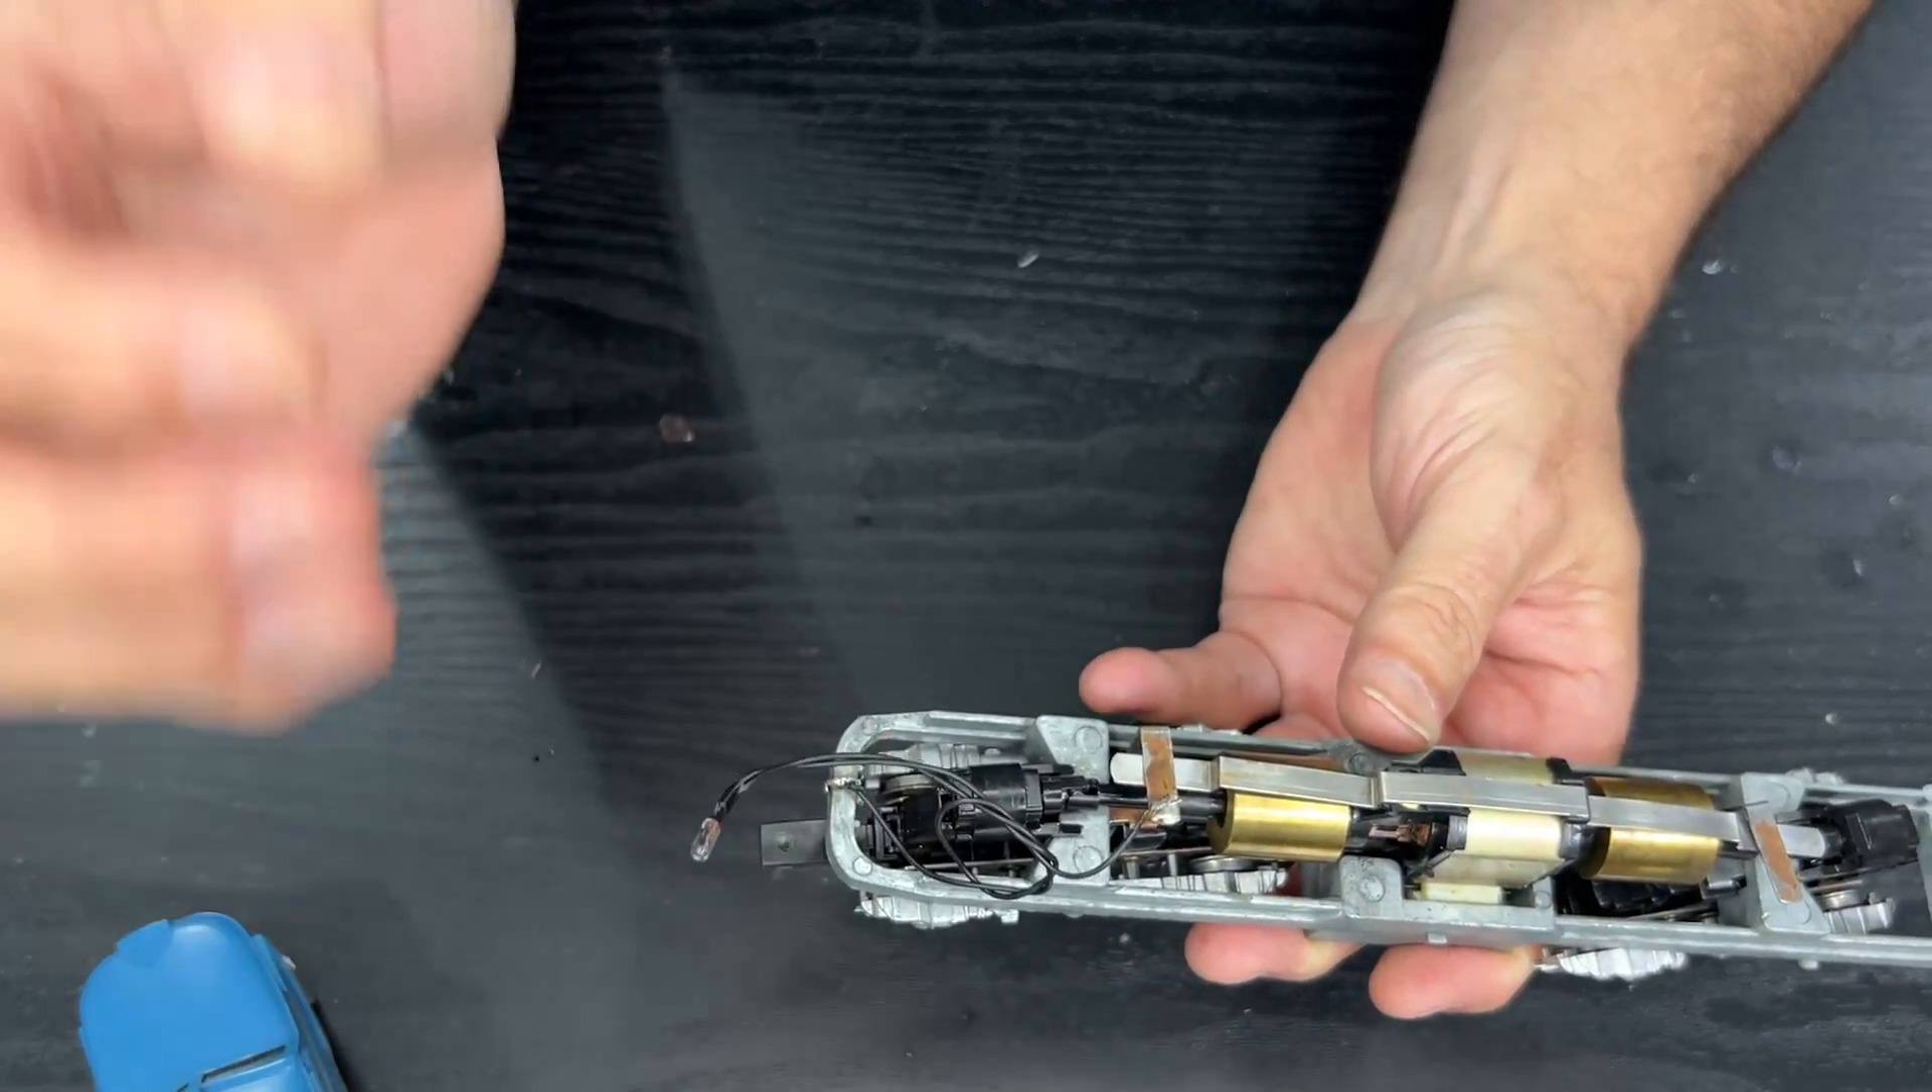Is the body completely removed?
Yes.